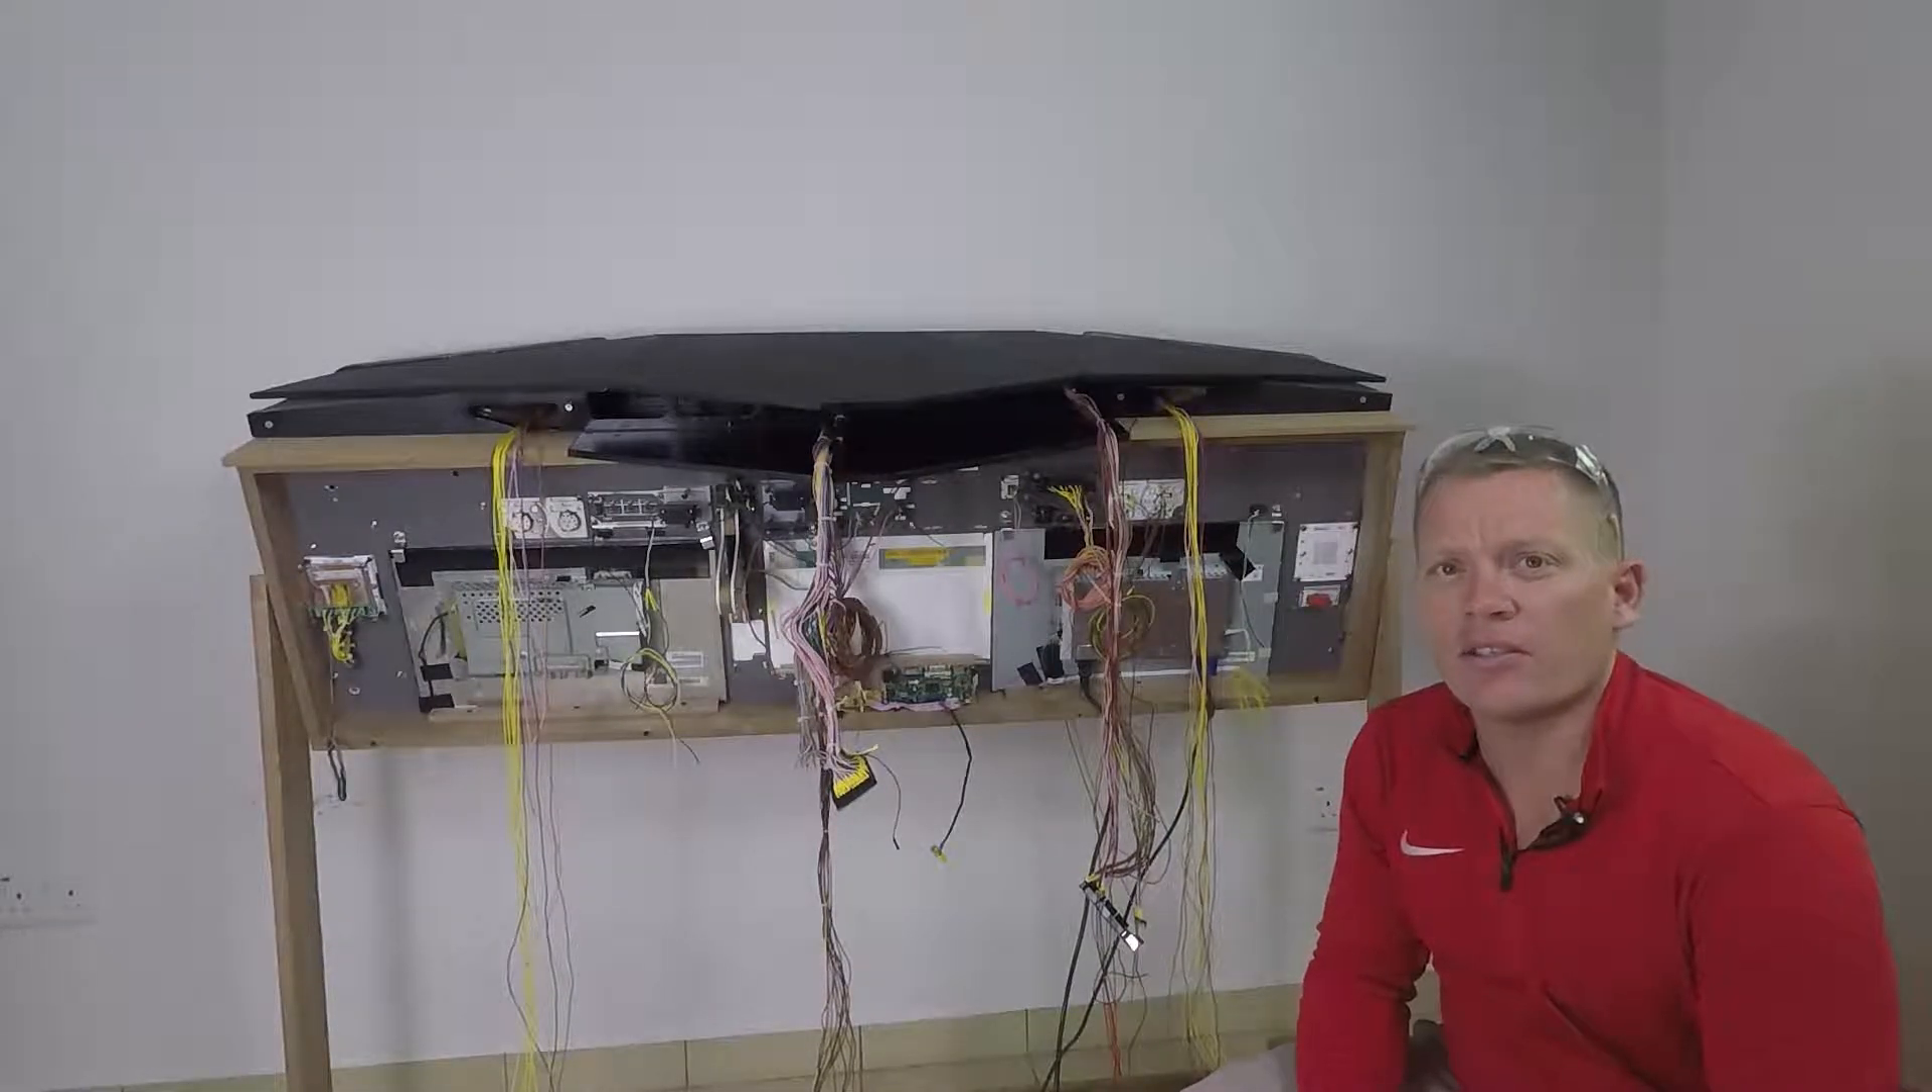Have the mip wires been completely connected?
No.